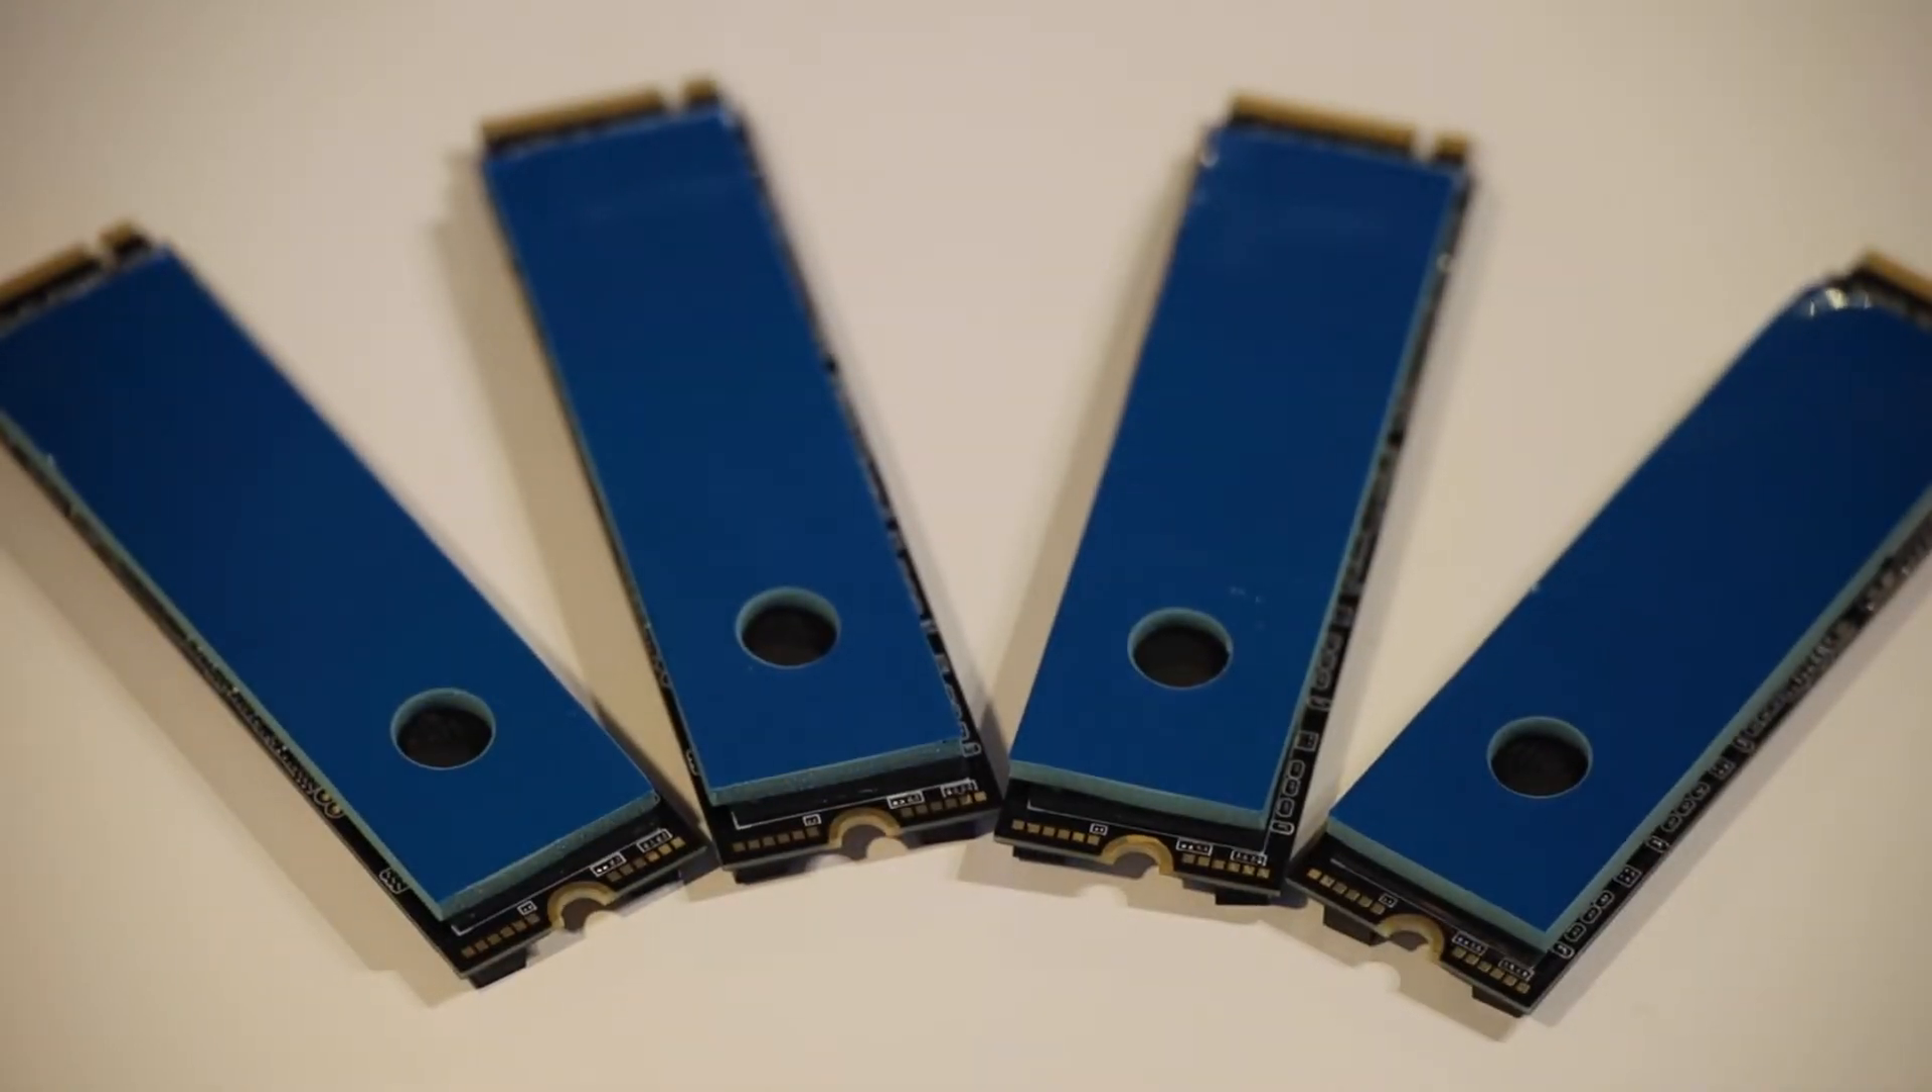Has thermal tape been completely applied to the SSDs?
Yes.